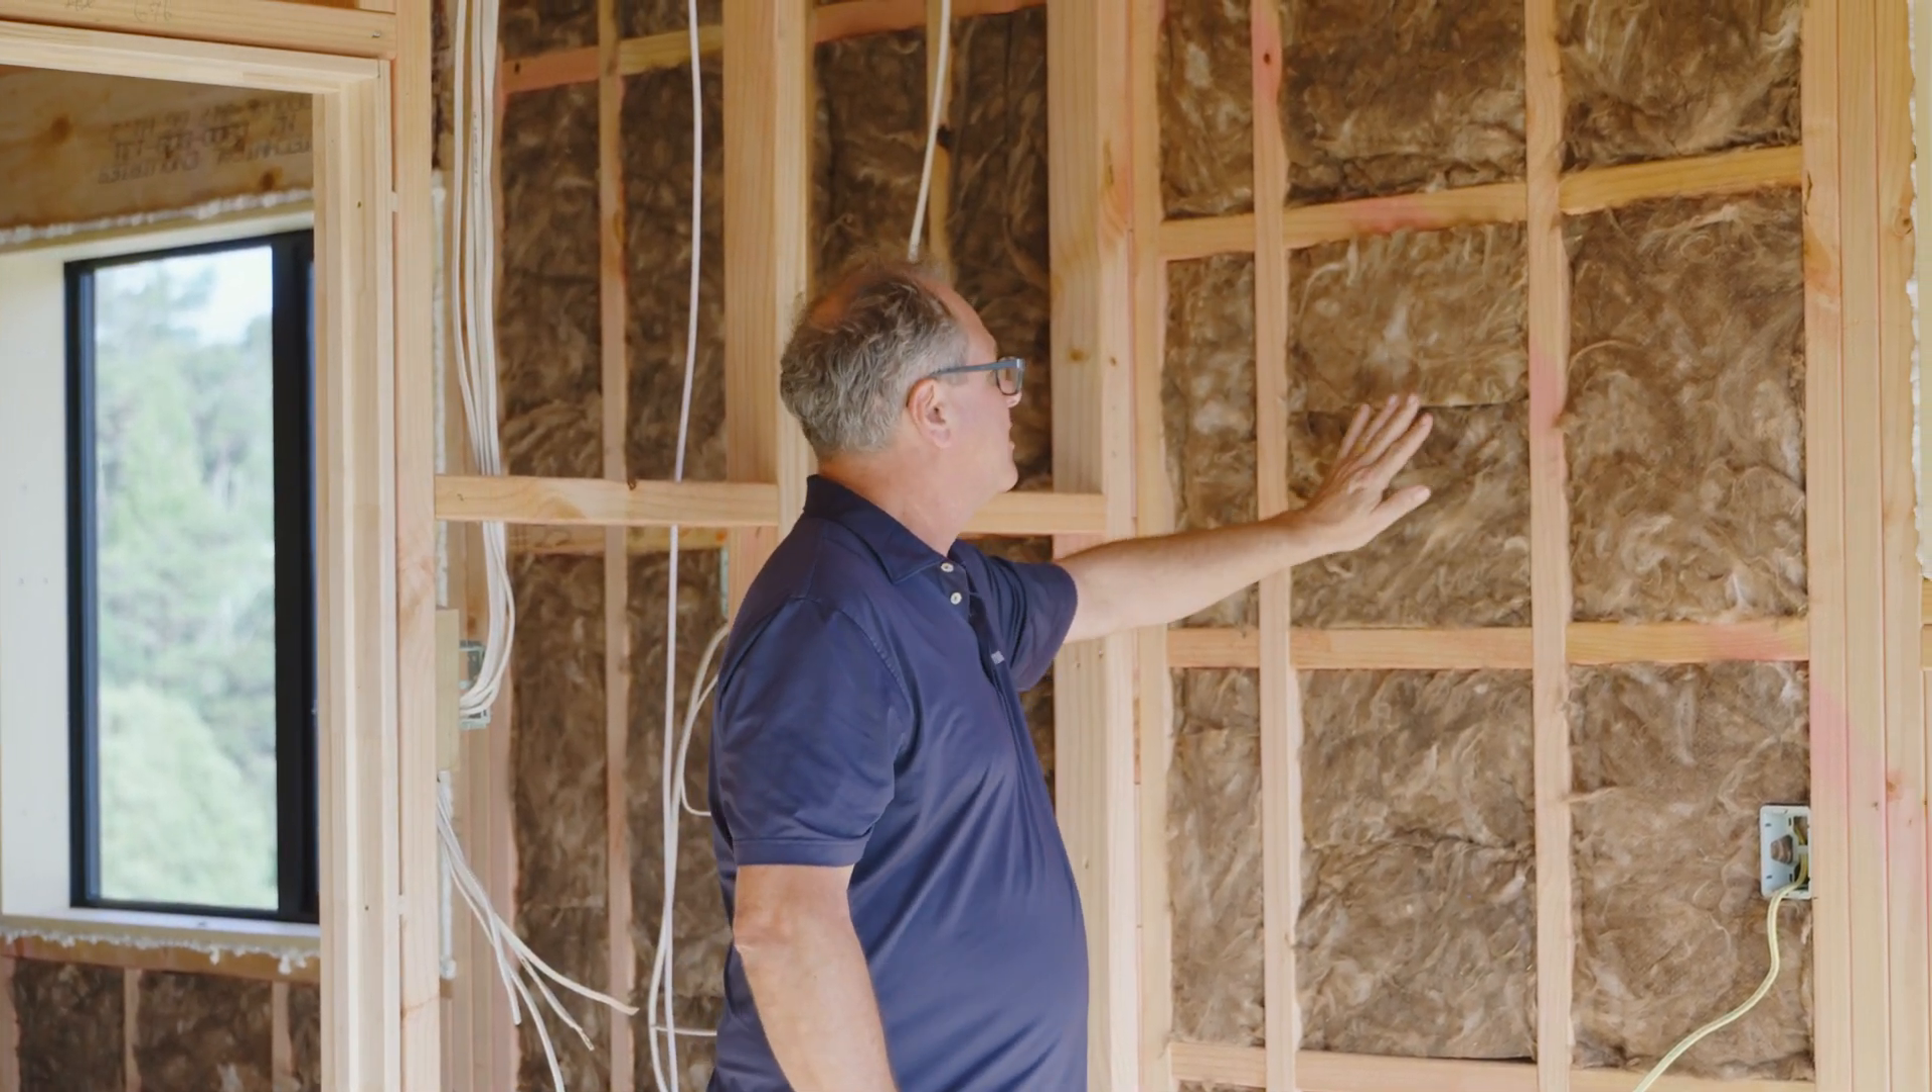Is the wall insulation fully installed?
Yes.